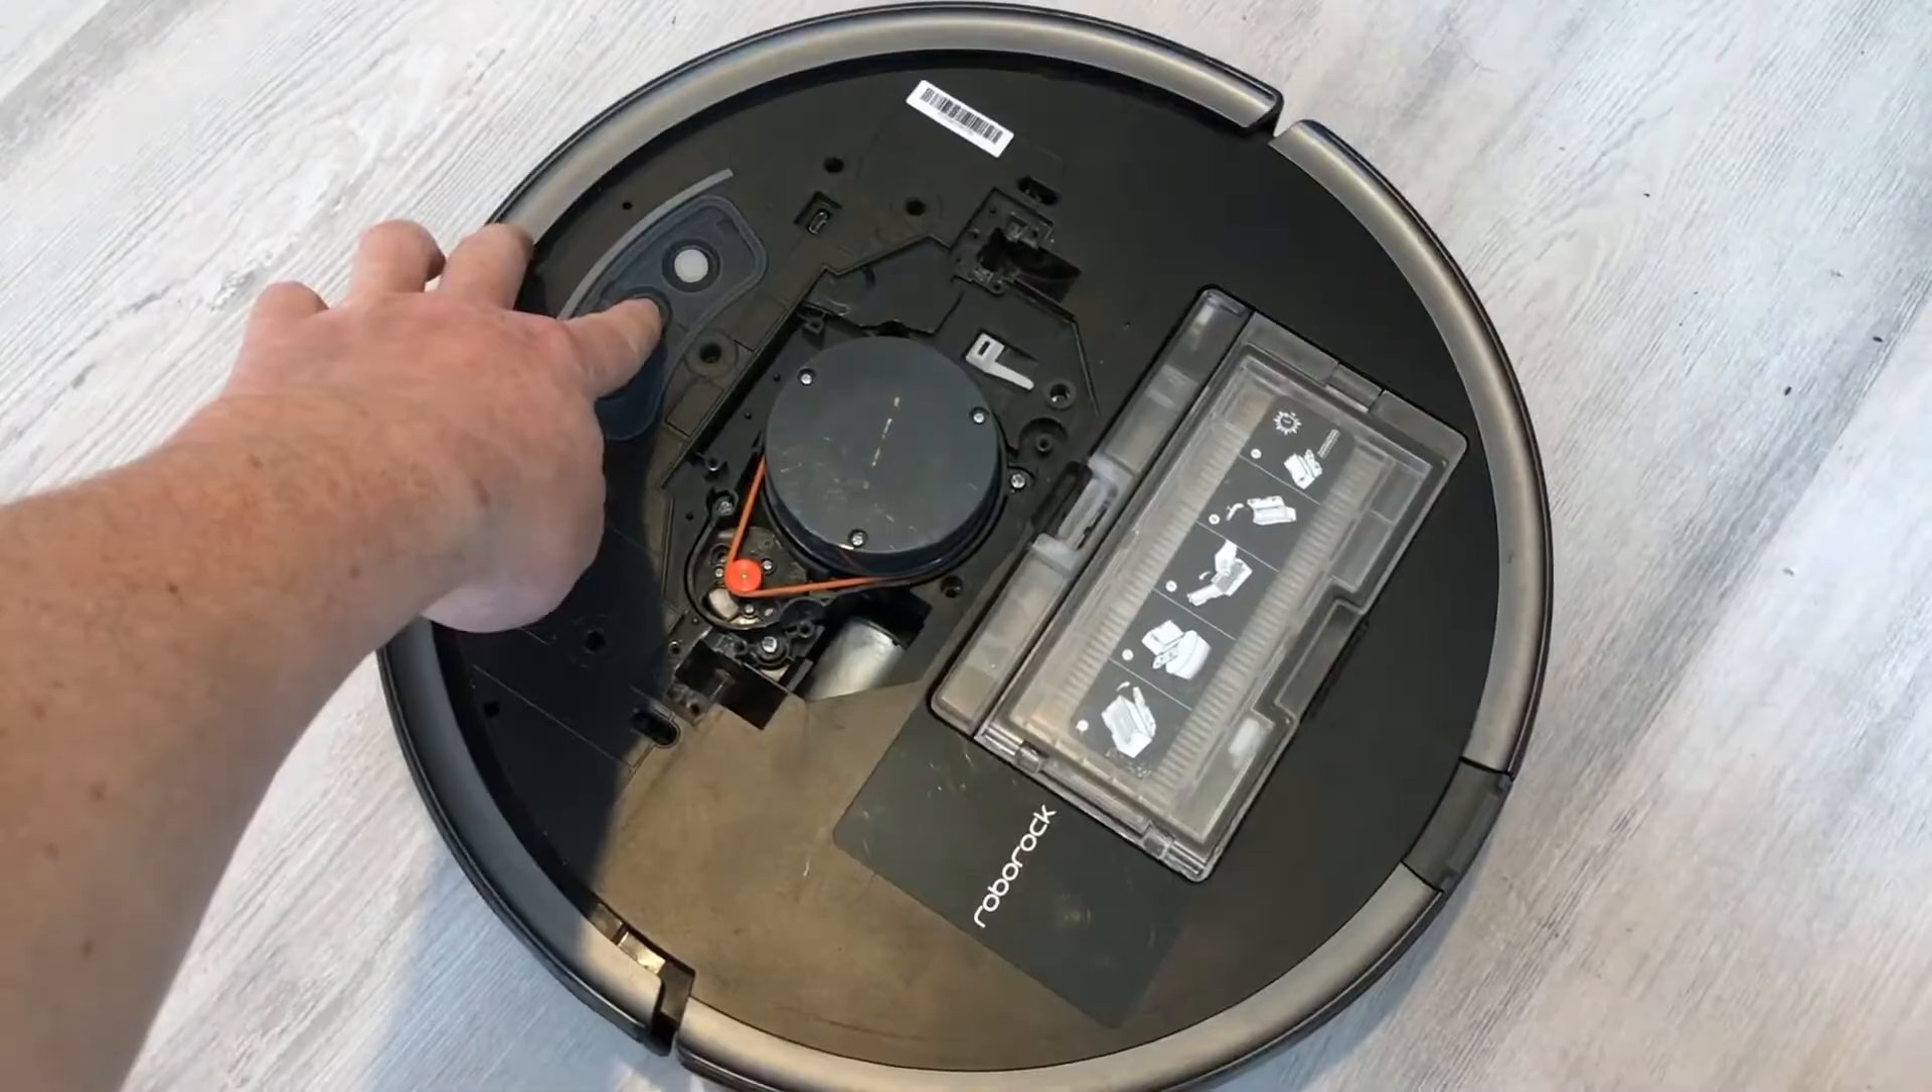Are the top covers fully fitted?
No.